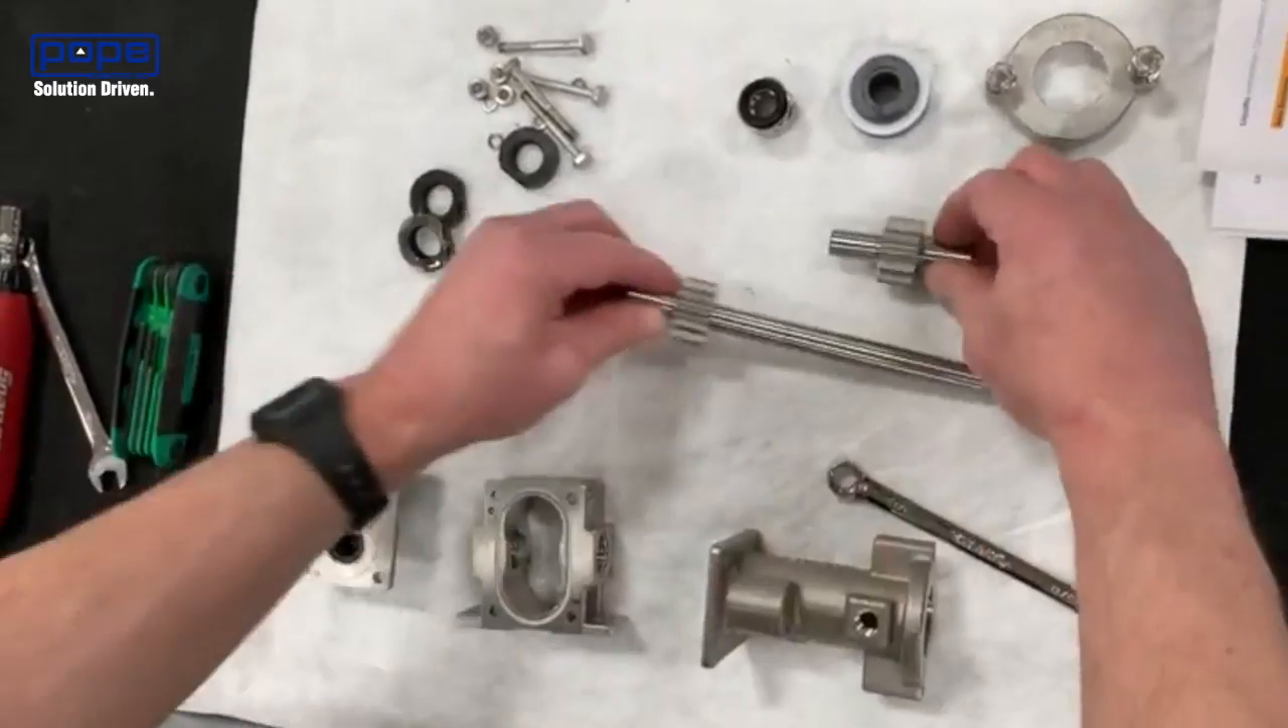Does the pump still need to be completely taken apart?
No.